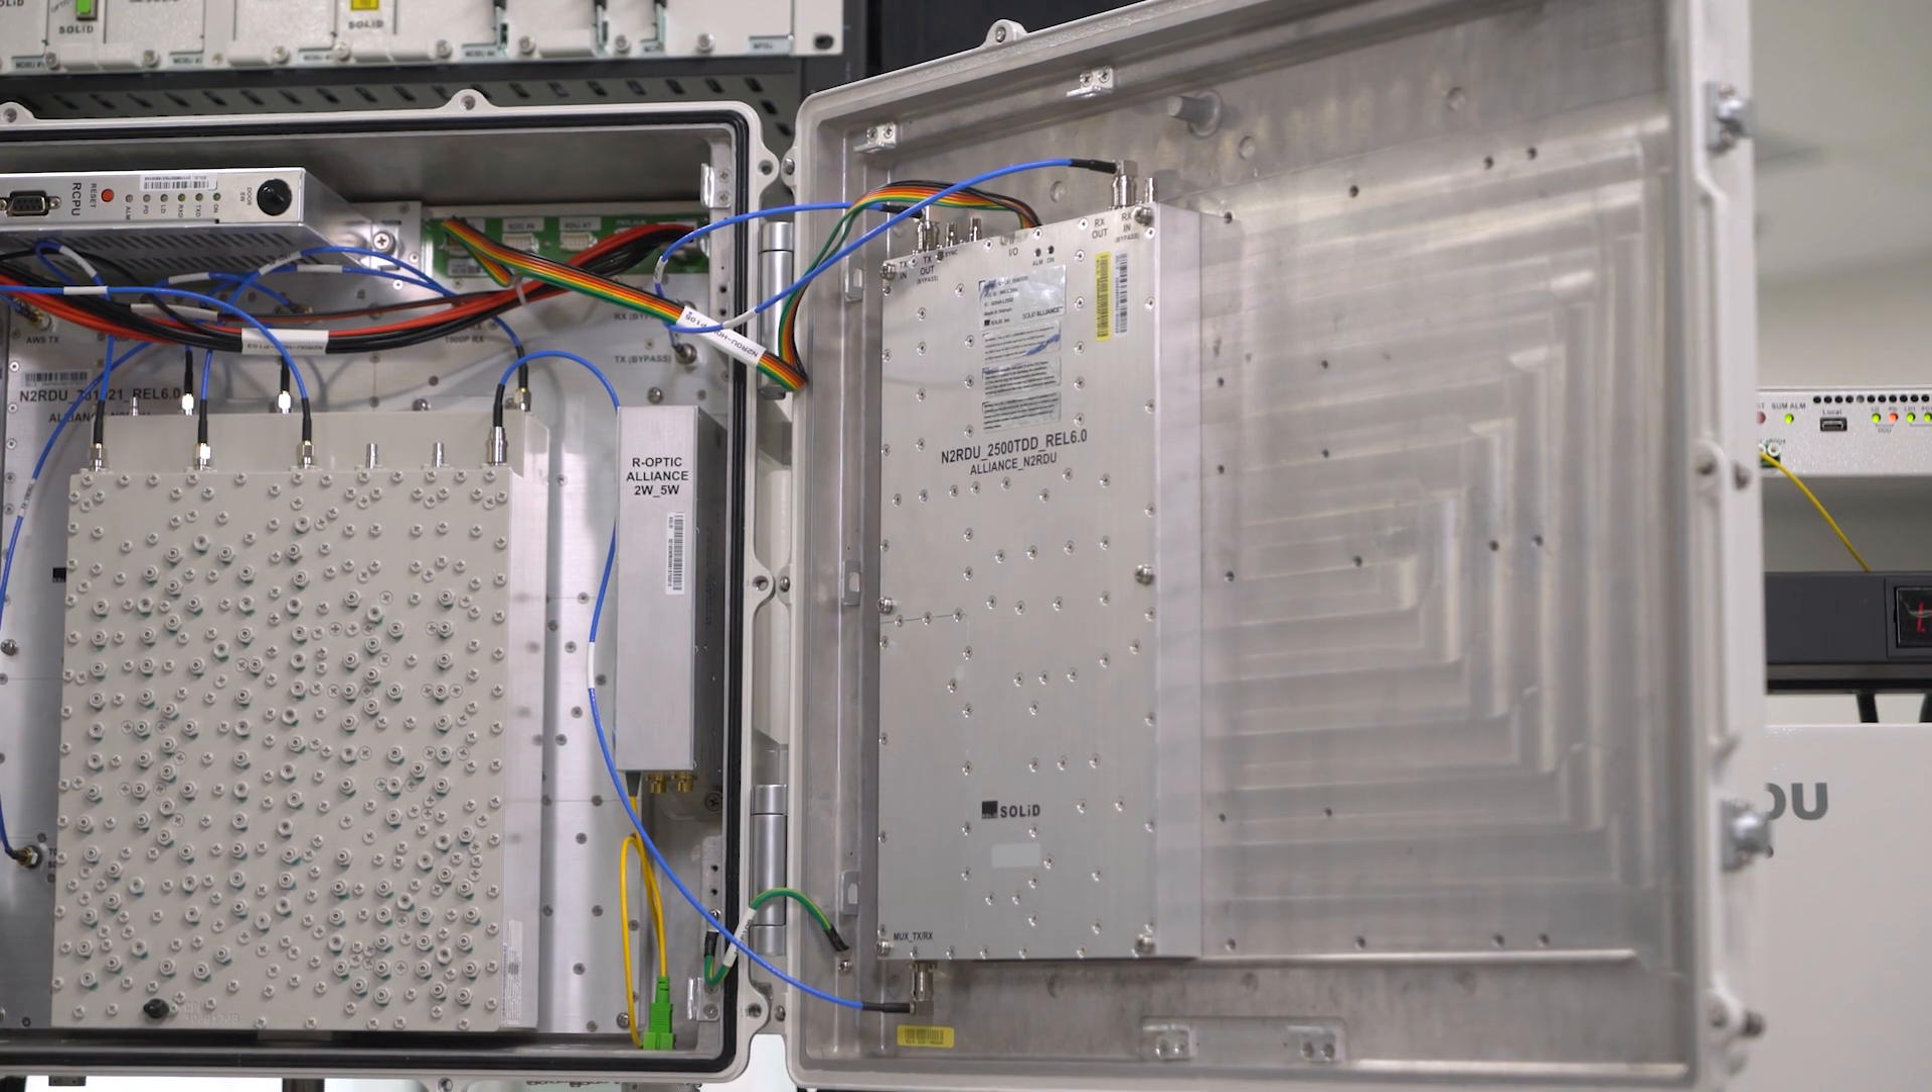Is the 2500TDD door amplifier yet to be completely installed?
No.